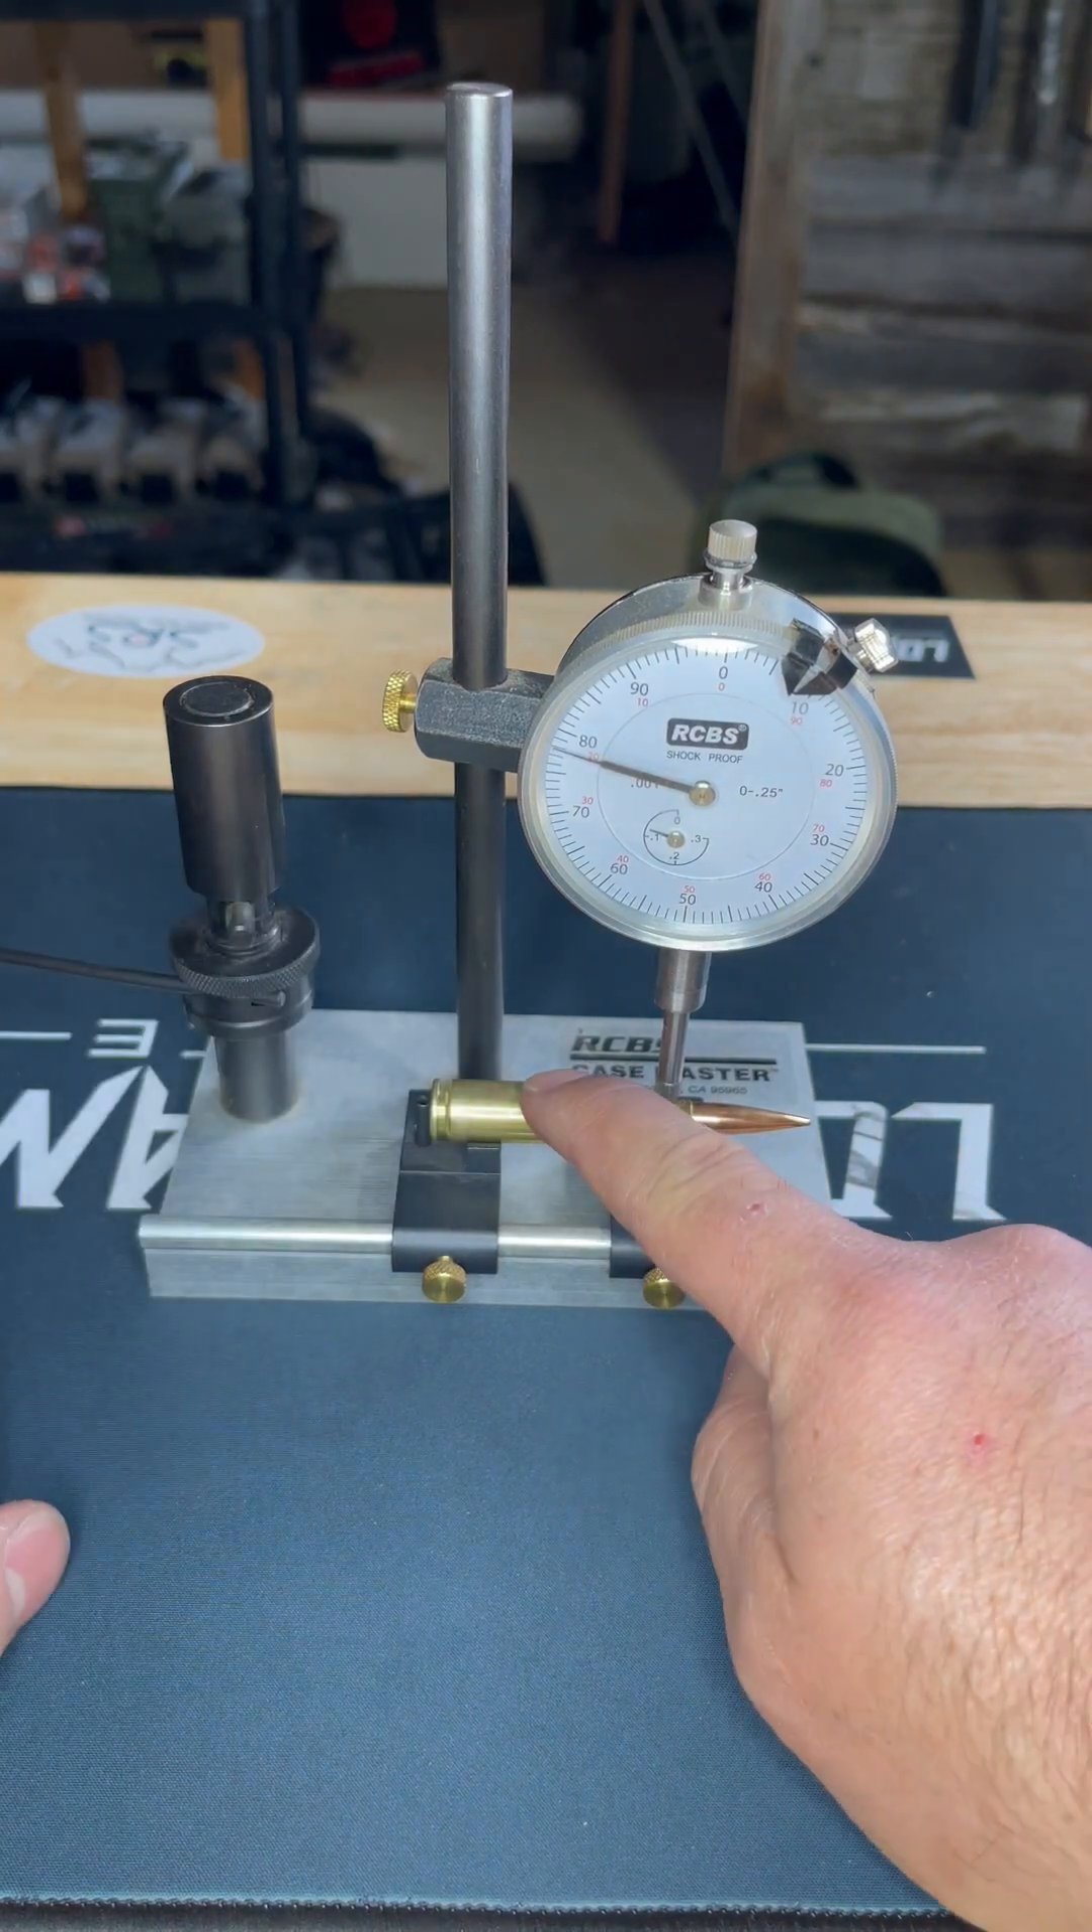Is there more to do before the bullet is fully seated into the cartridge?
No.